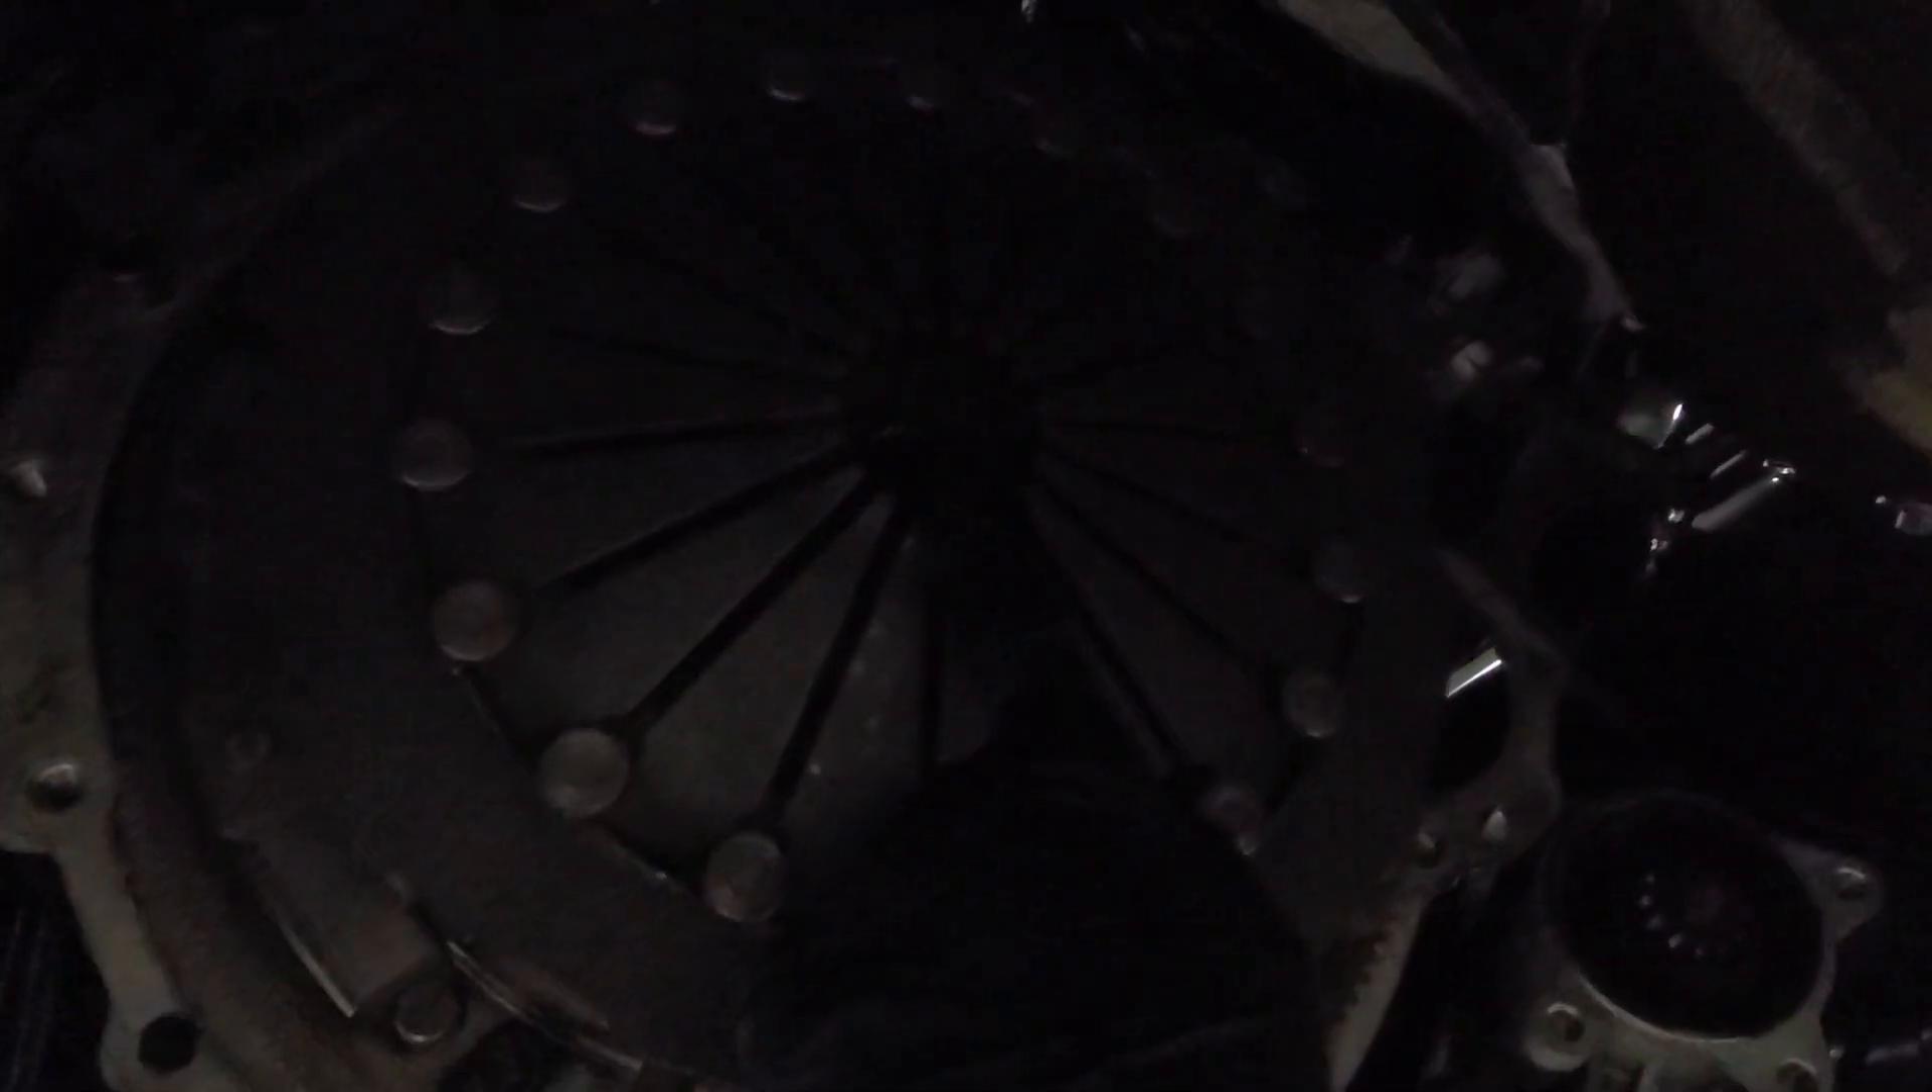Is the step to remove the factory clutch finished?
No.